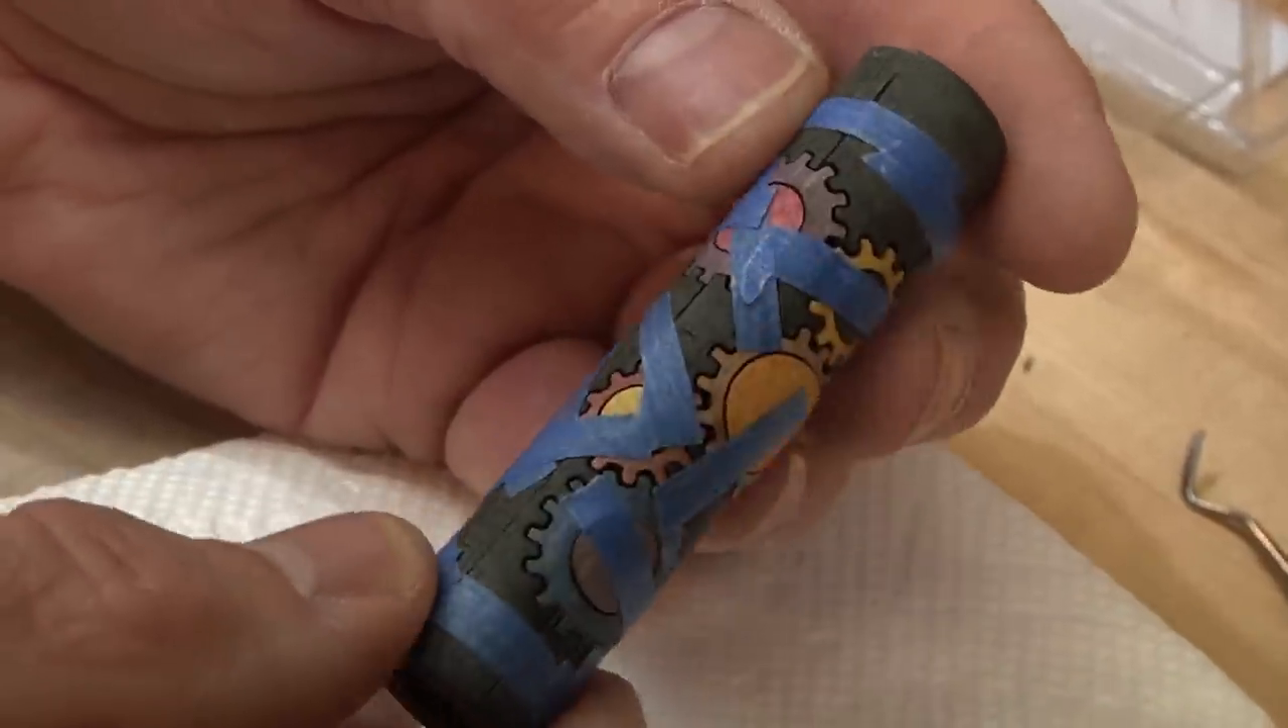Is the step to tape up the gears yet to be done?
No.